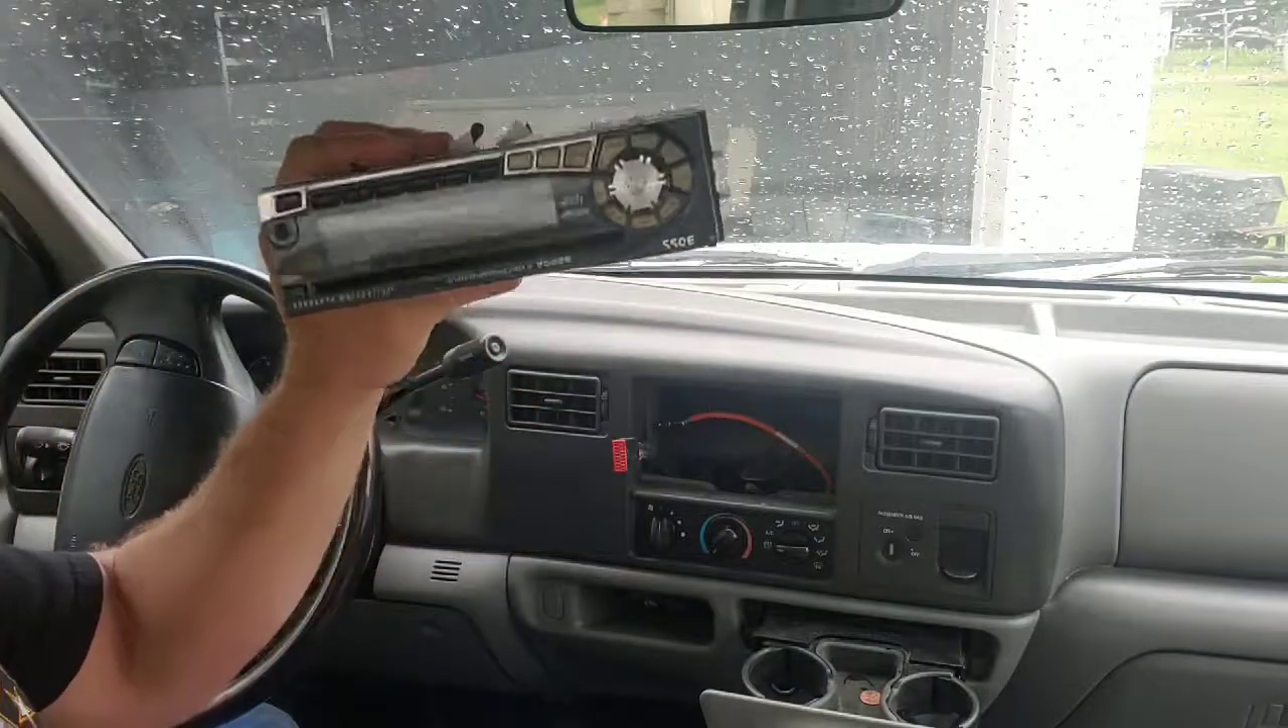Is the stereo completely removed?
Yes.